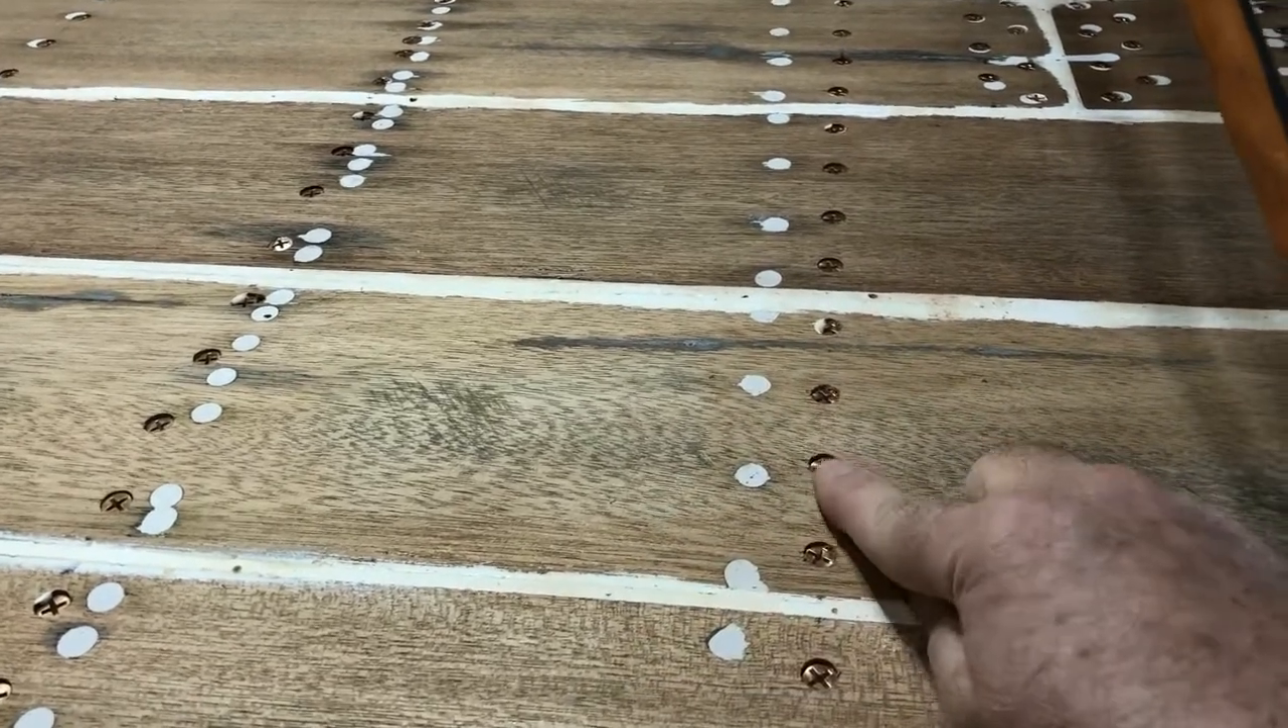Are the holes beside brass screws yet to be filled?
No.